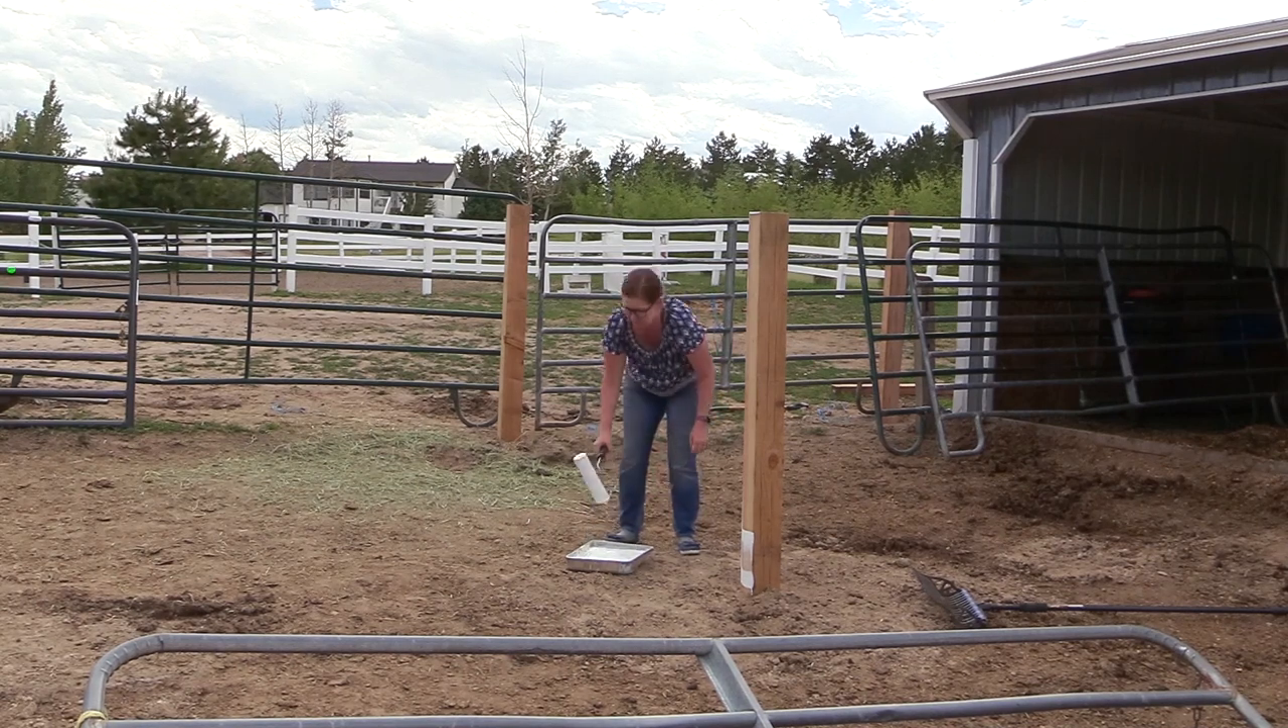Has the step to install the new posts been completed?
Yes.